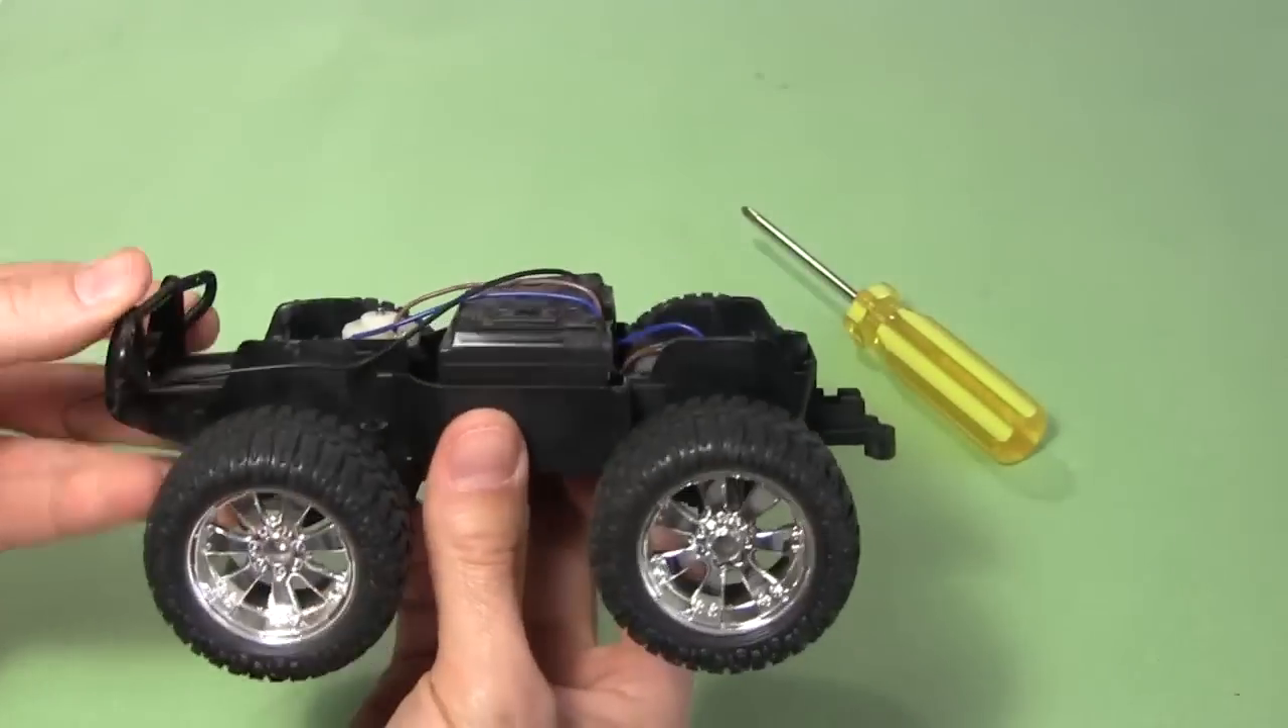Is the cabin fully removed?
Yes.